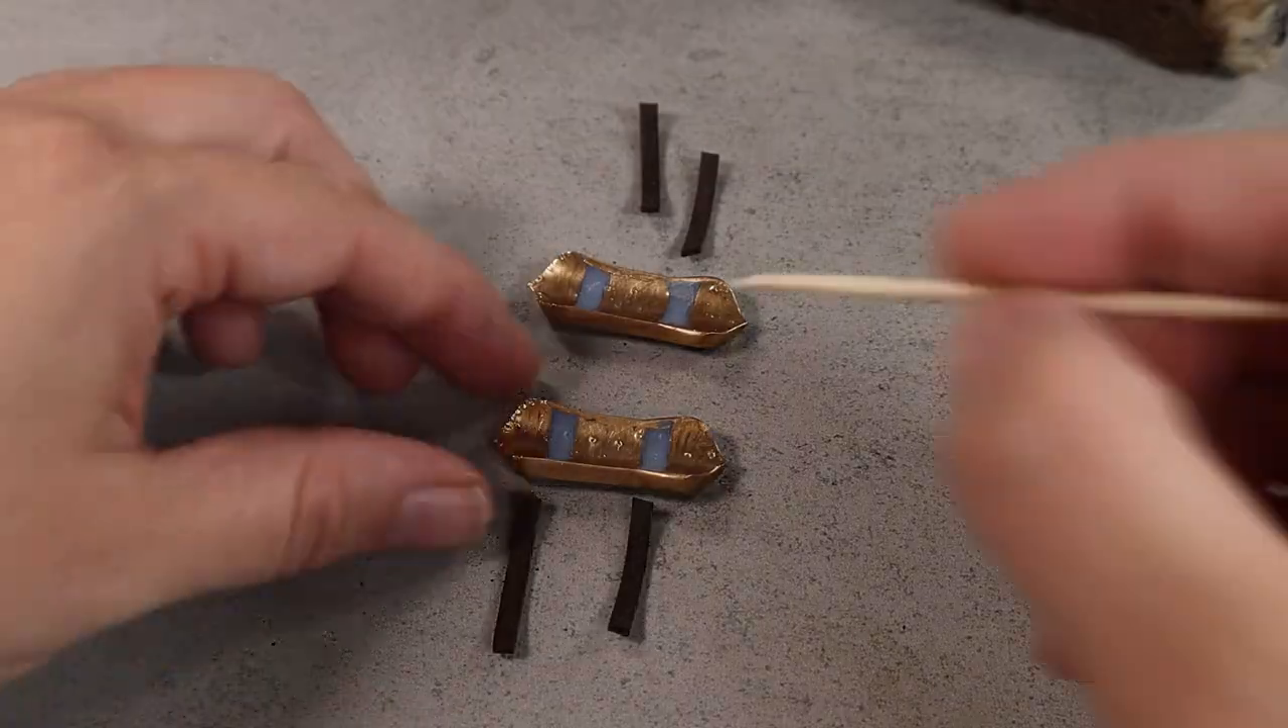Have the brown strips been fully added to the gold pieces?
No.